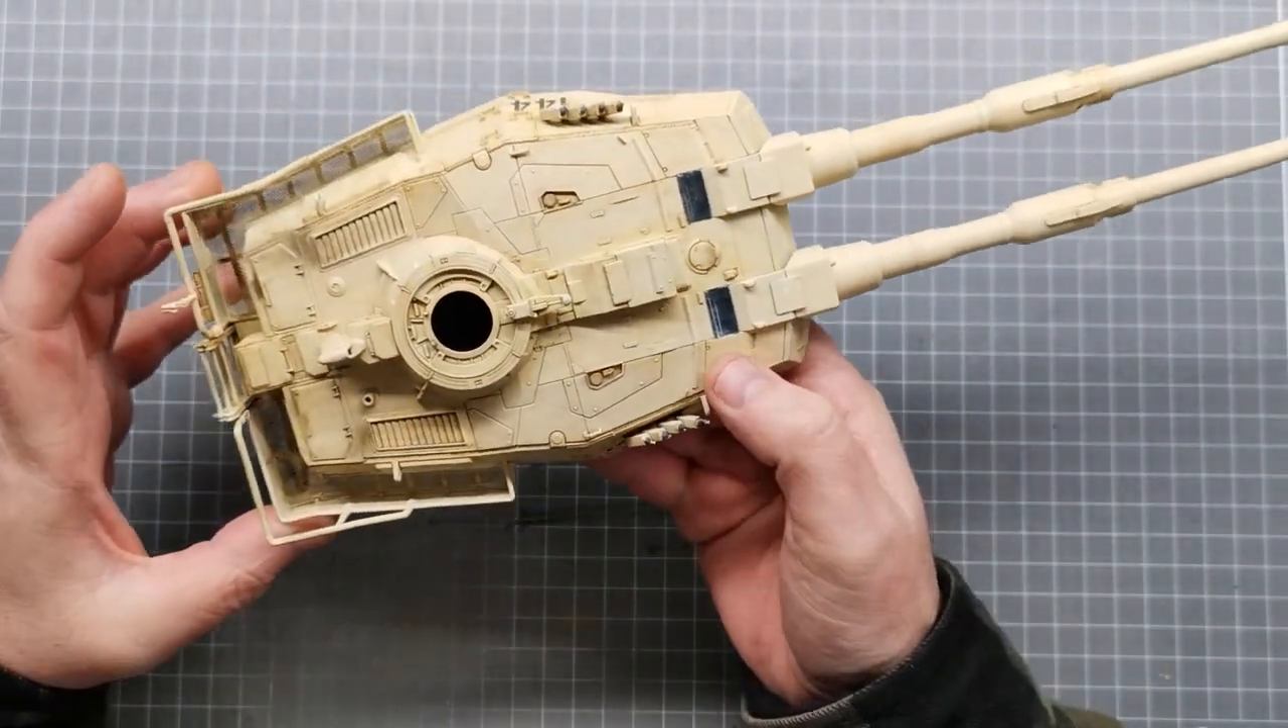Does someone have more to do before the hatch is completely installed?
Yes.